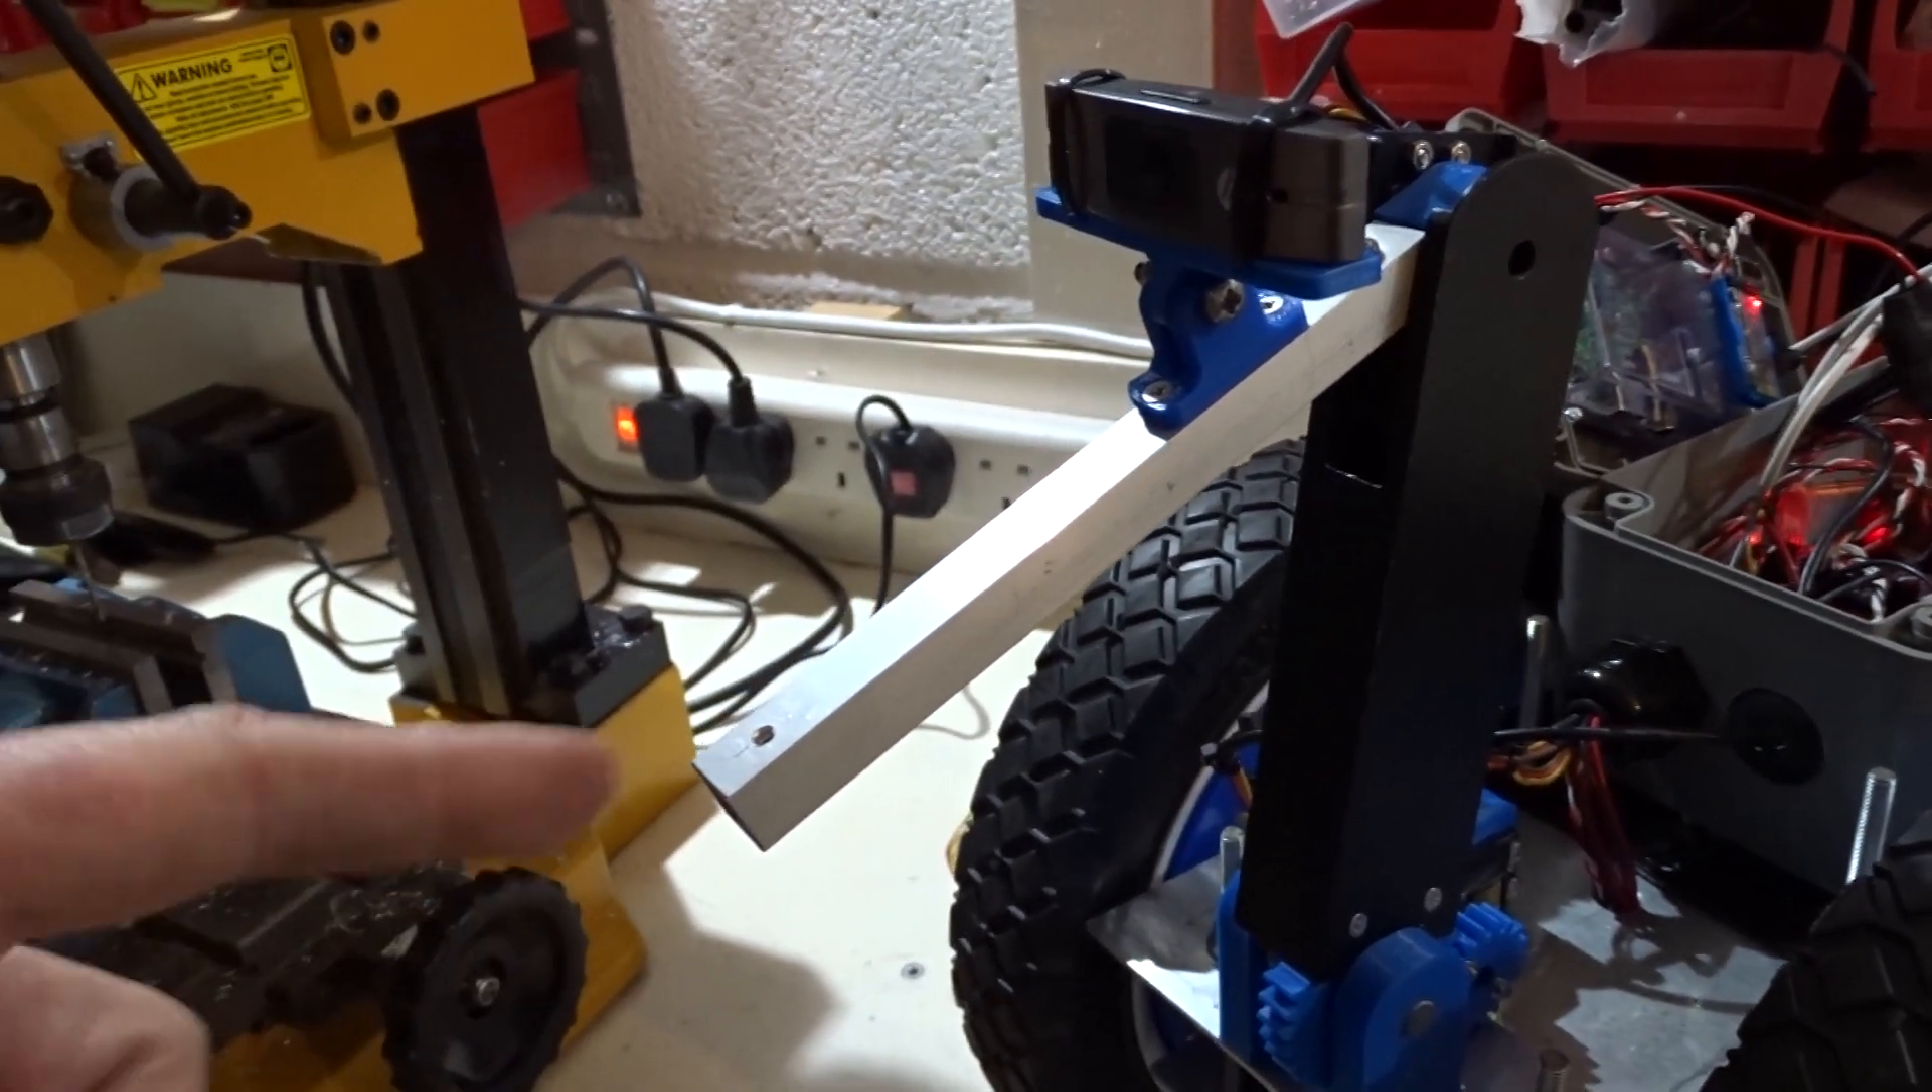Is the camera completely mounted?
Yes.